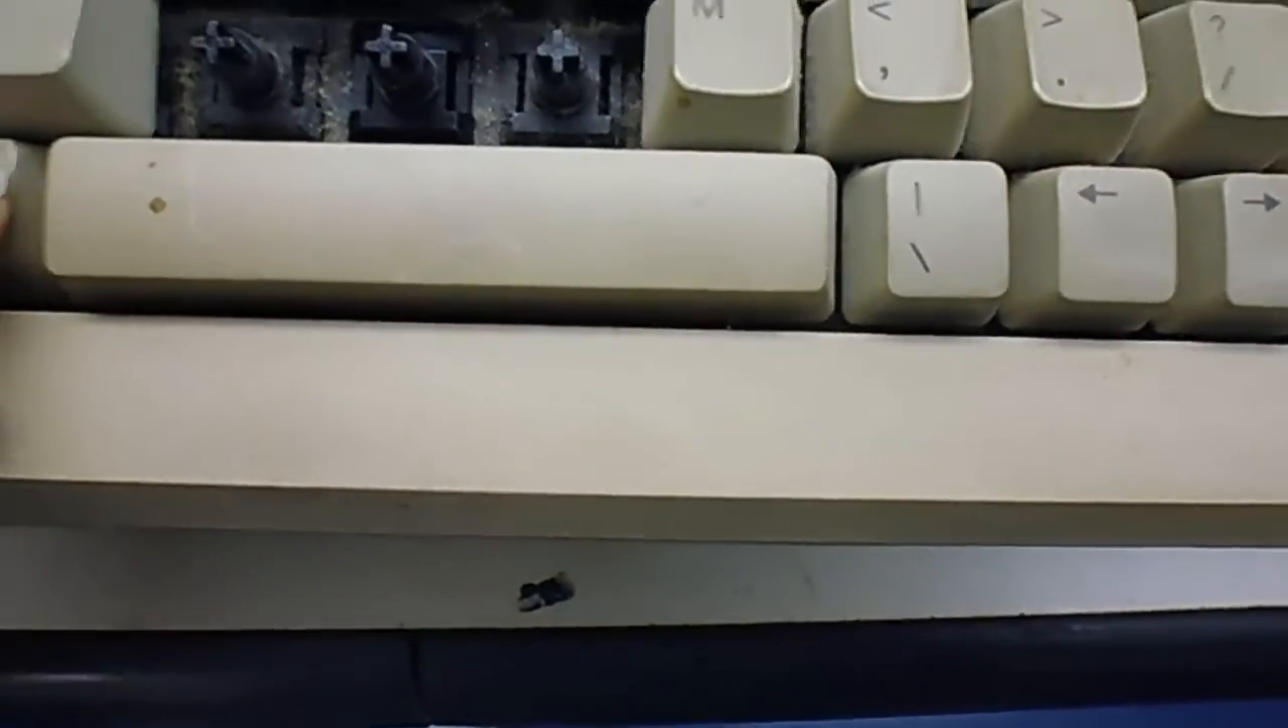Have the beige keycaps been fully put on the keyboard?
No.